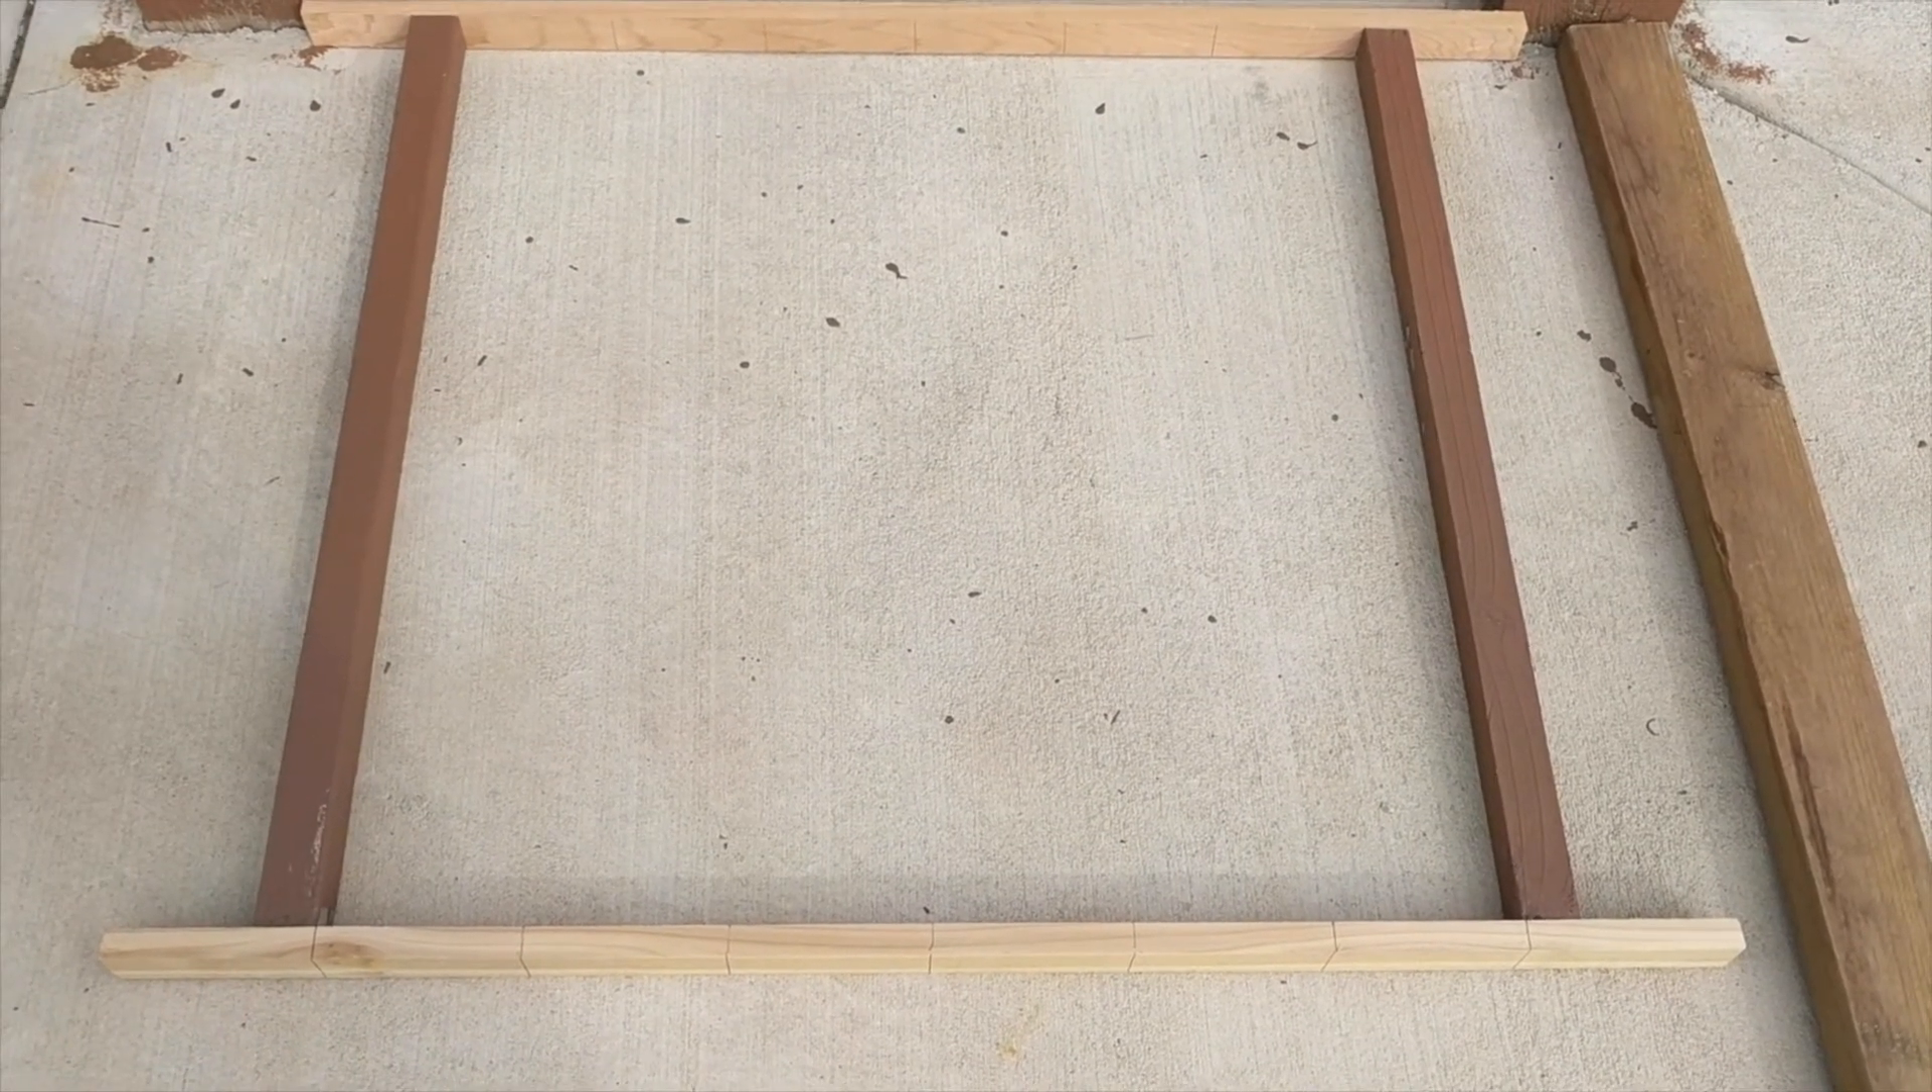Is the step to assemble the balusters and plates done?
No.